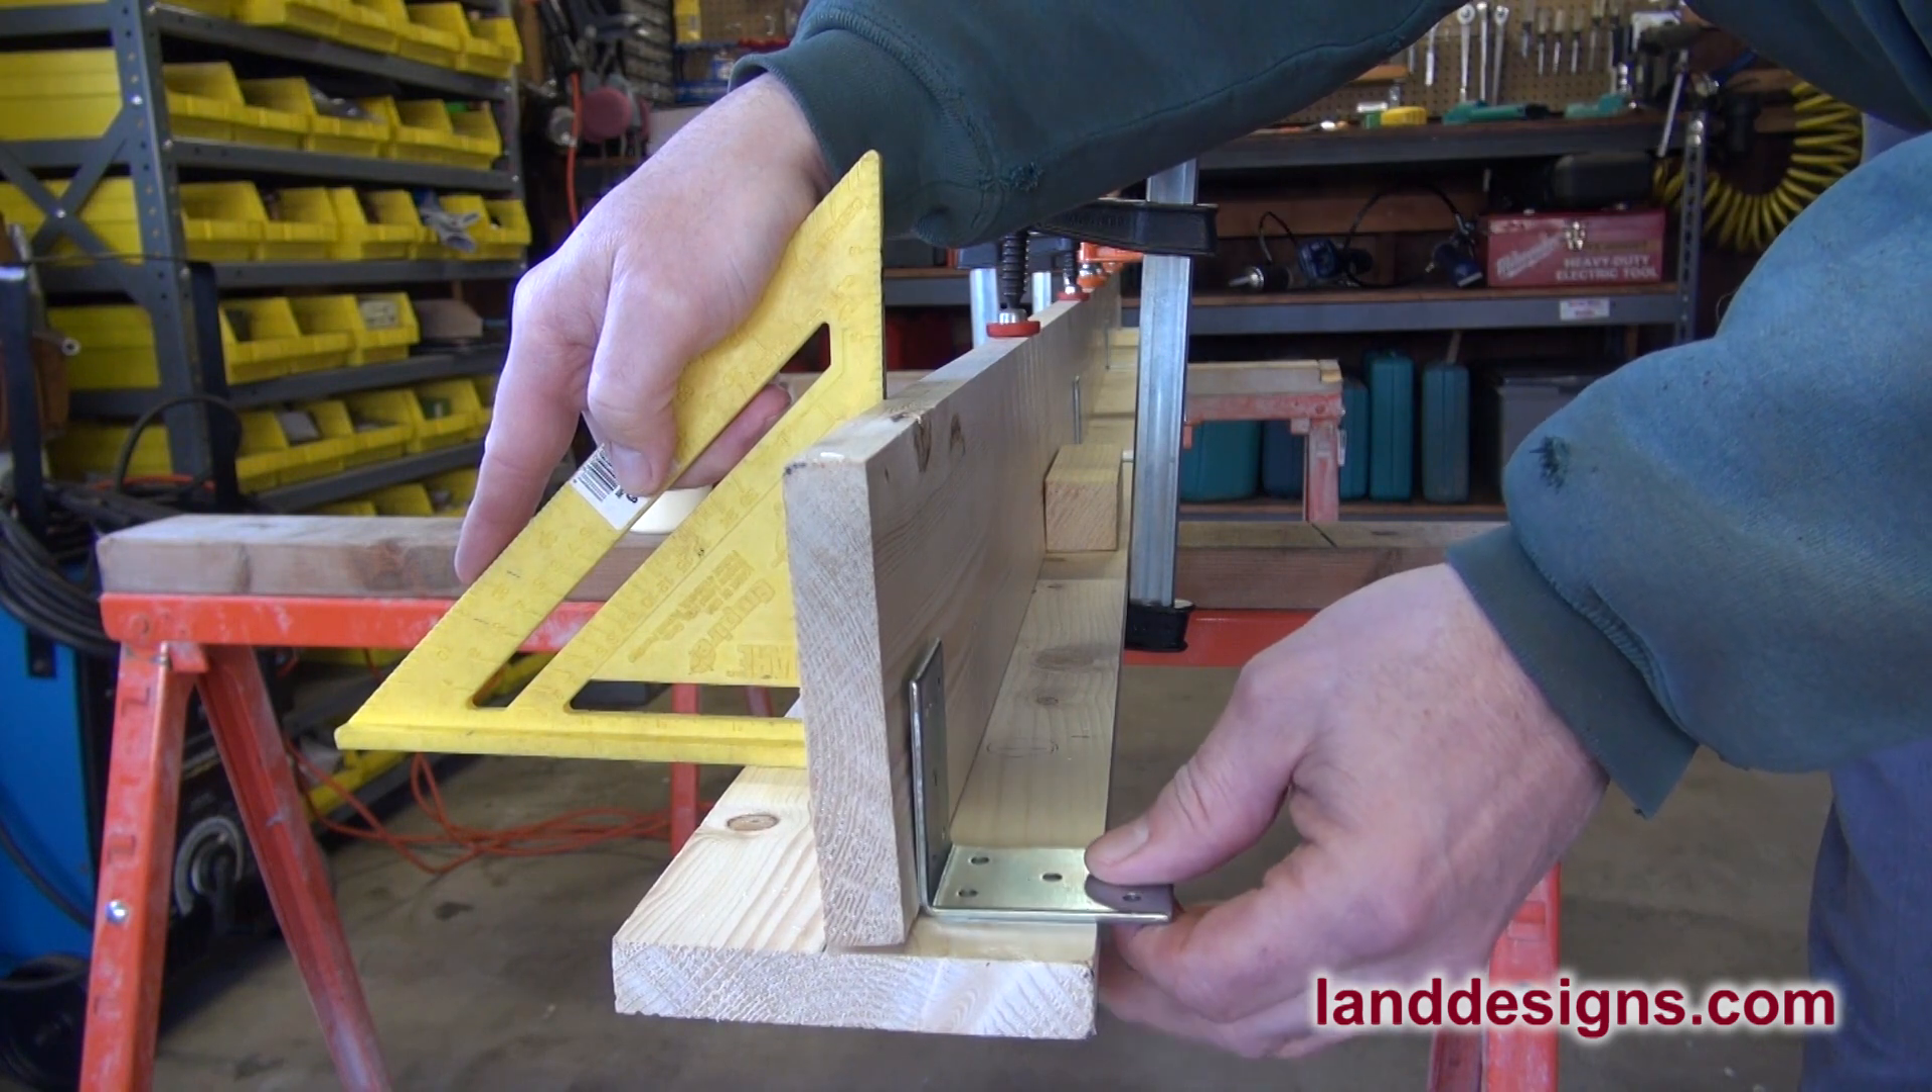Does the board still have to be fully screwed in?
Yes.